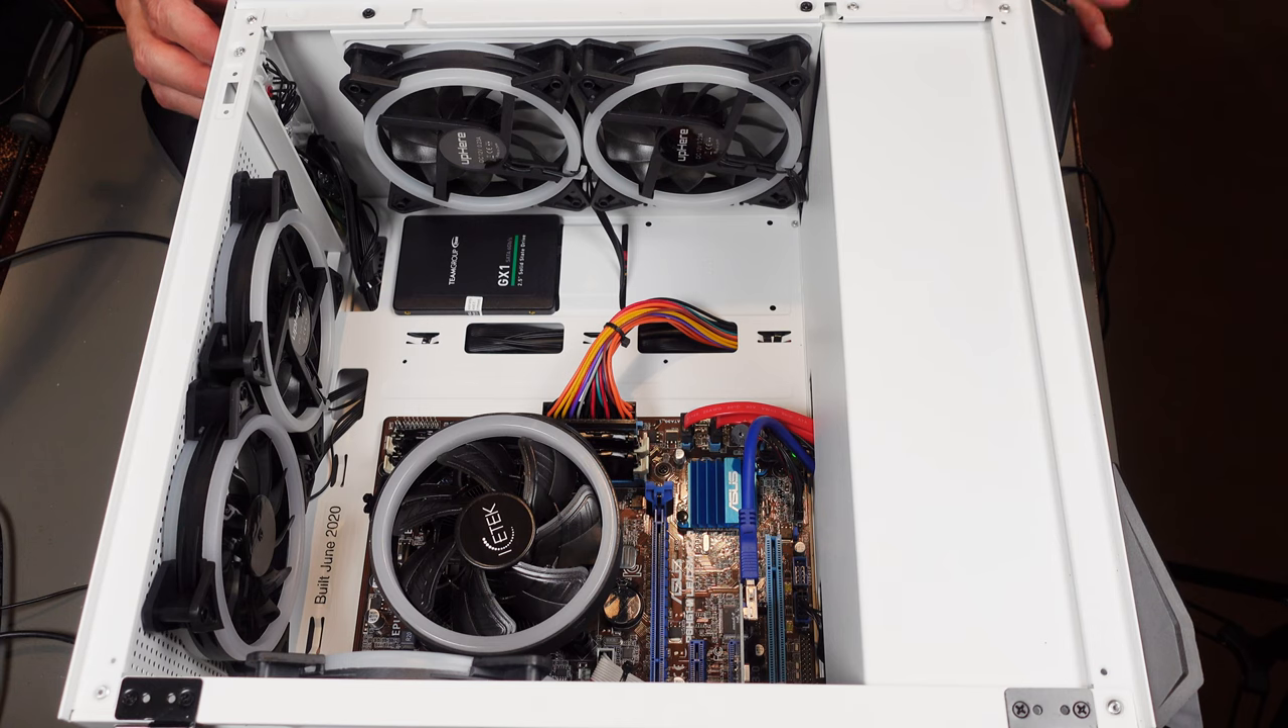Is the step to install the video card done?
No.